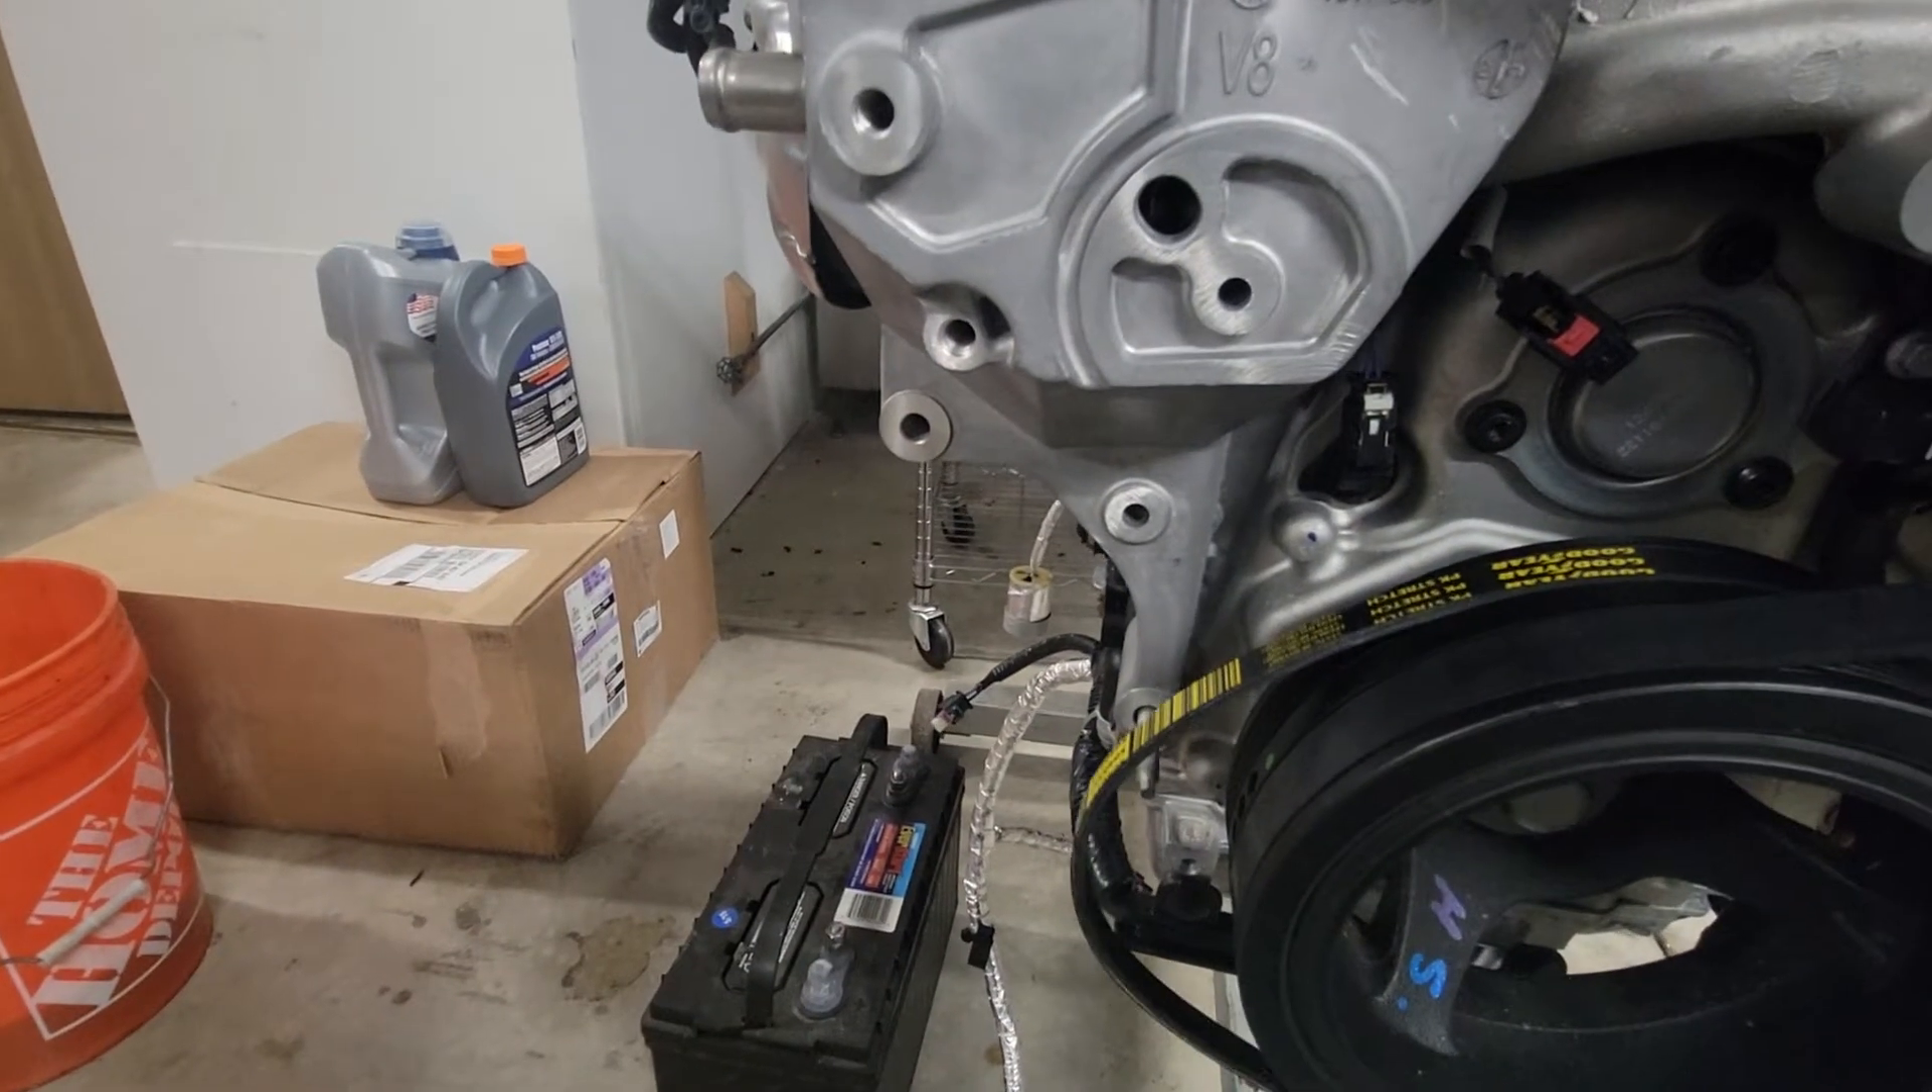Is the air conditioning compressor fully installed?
No.